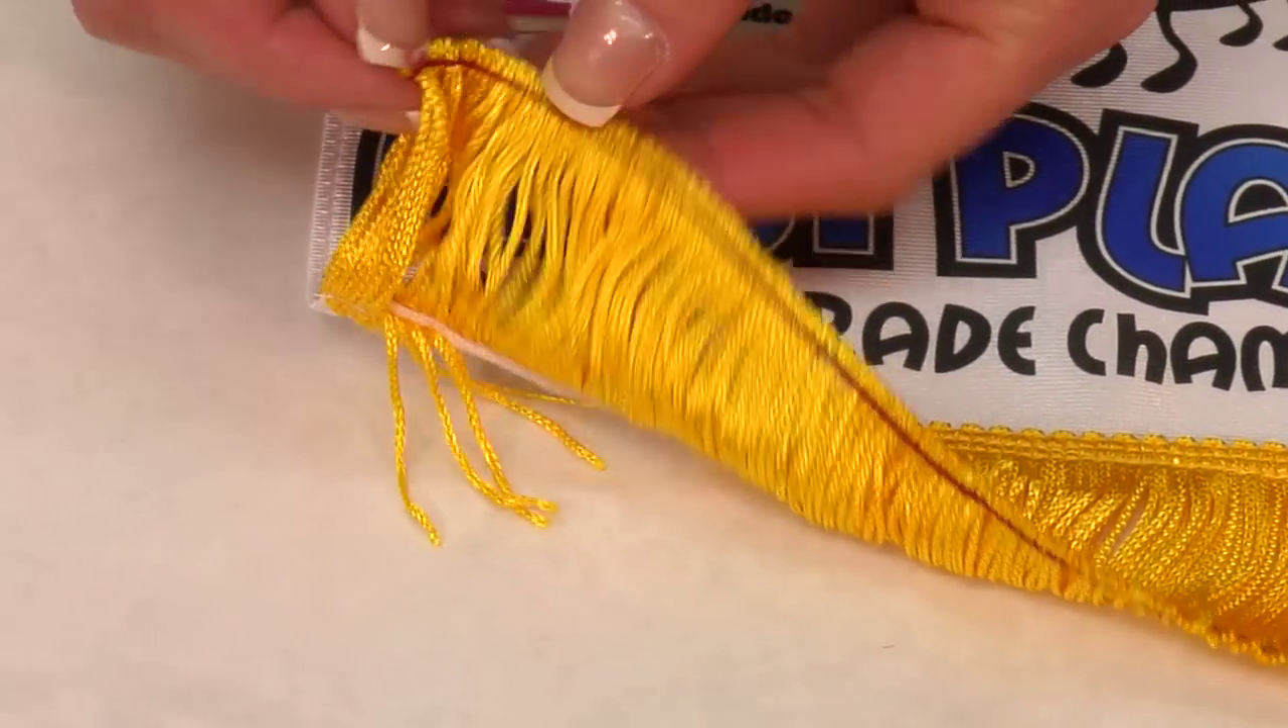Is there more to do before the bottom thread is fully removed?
Yes.